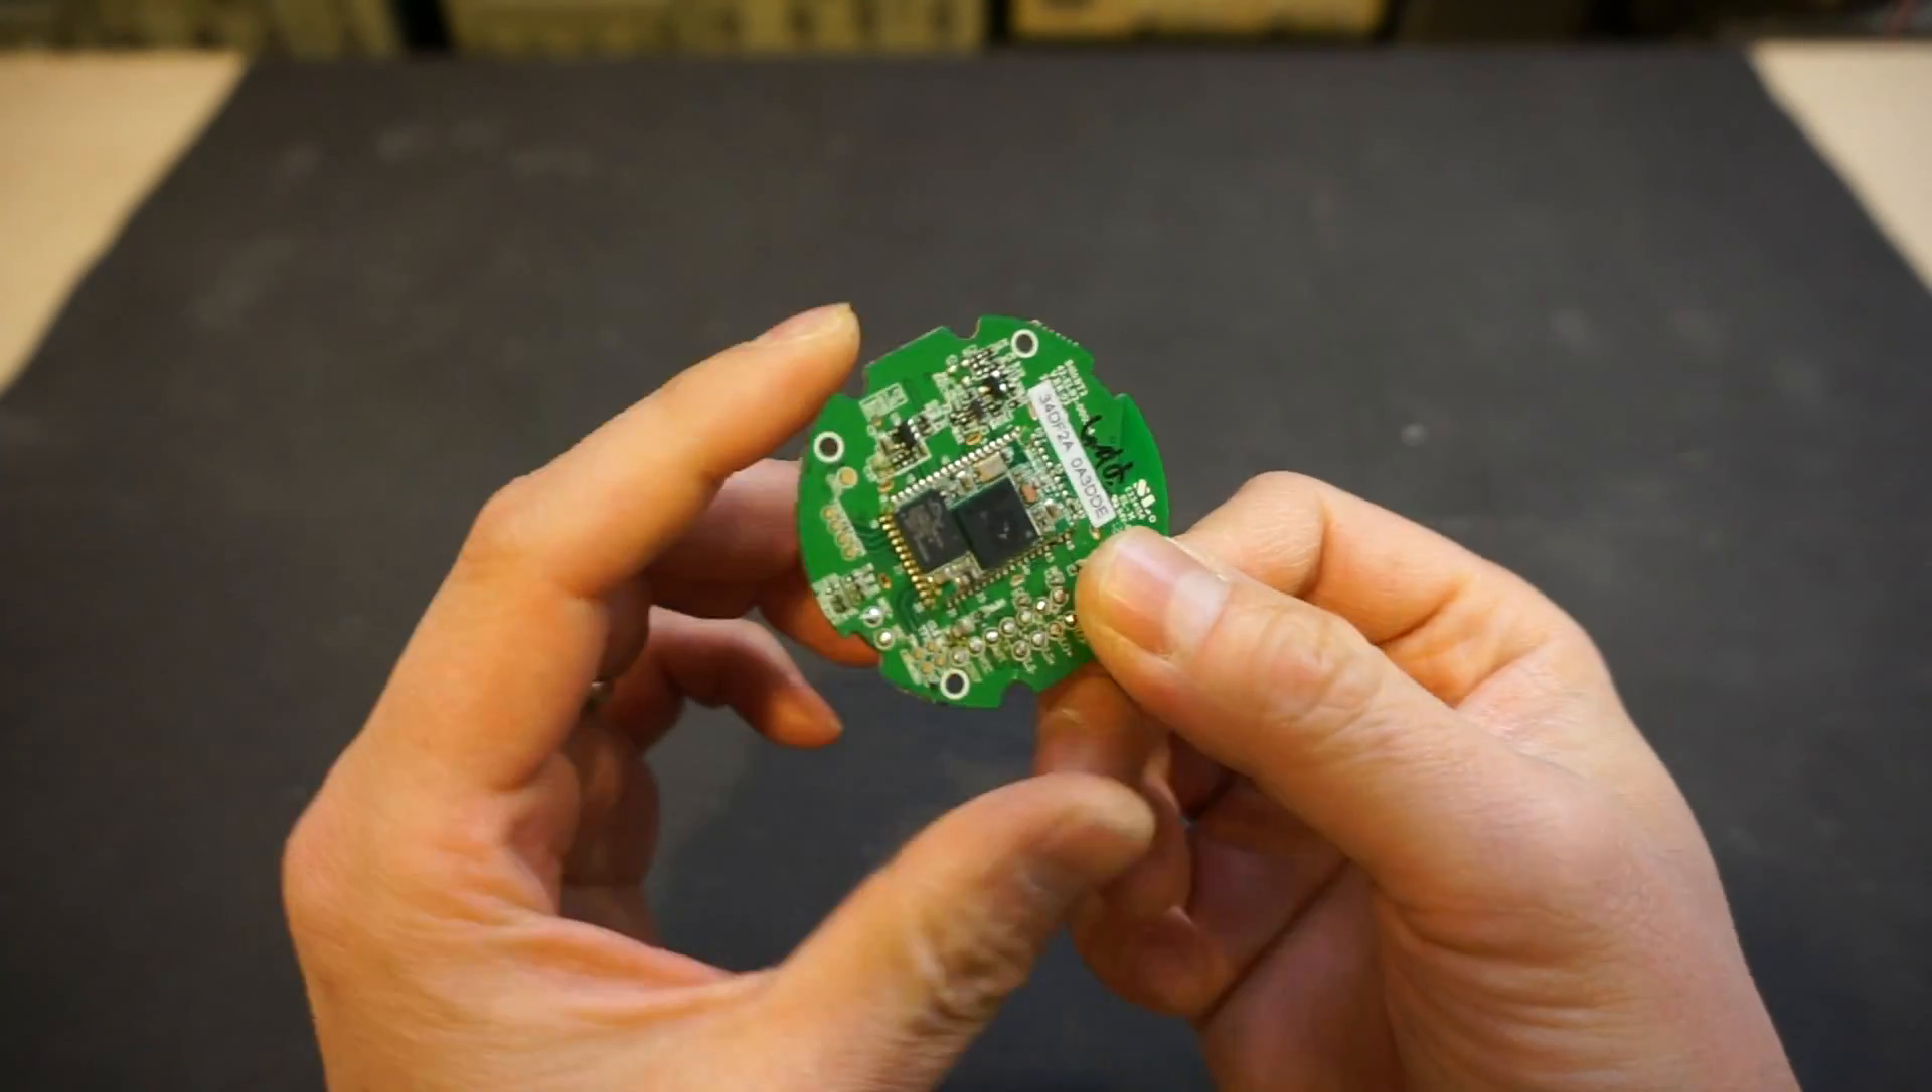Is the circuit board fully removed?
Yes.